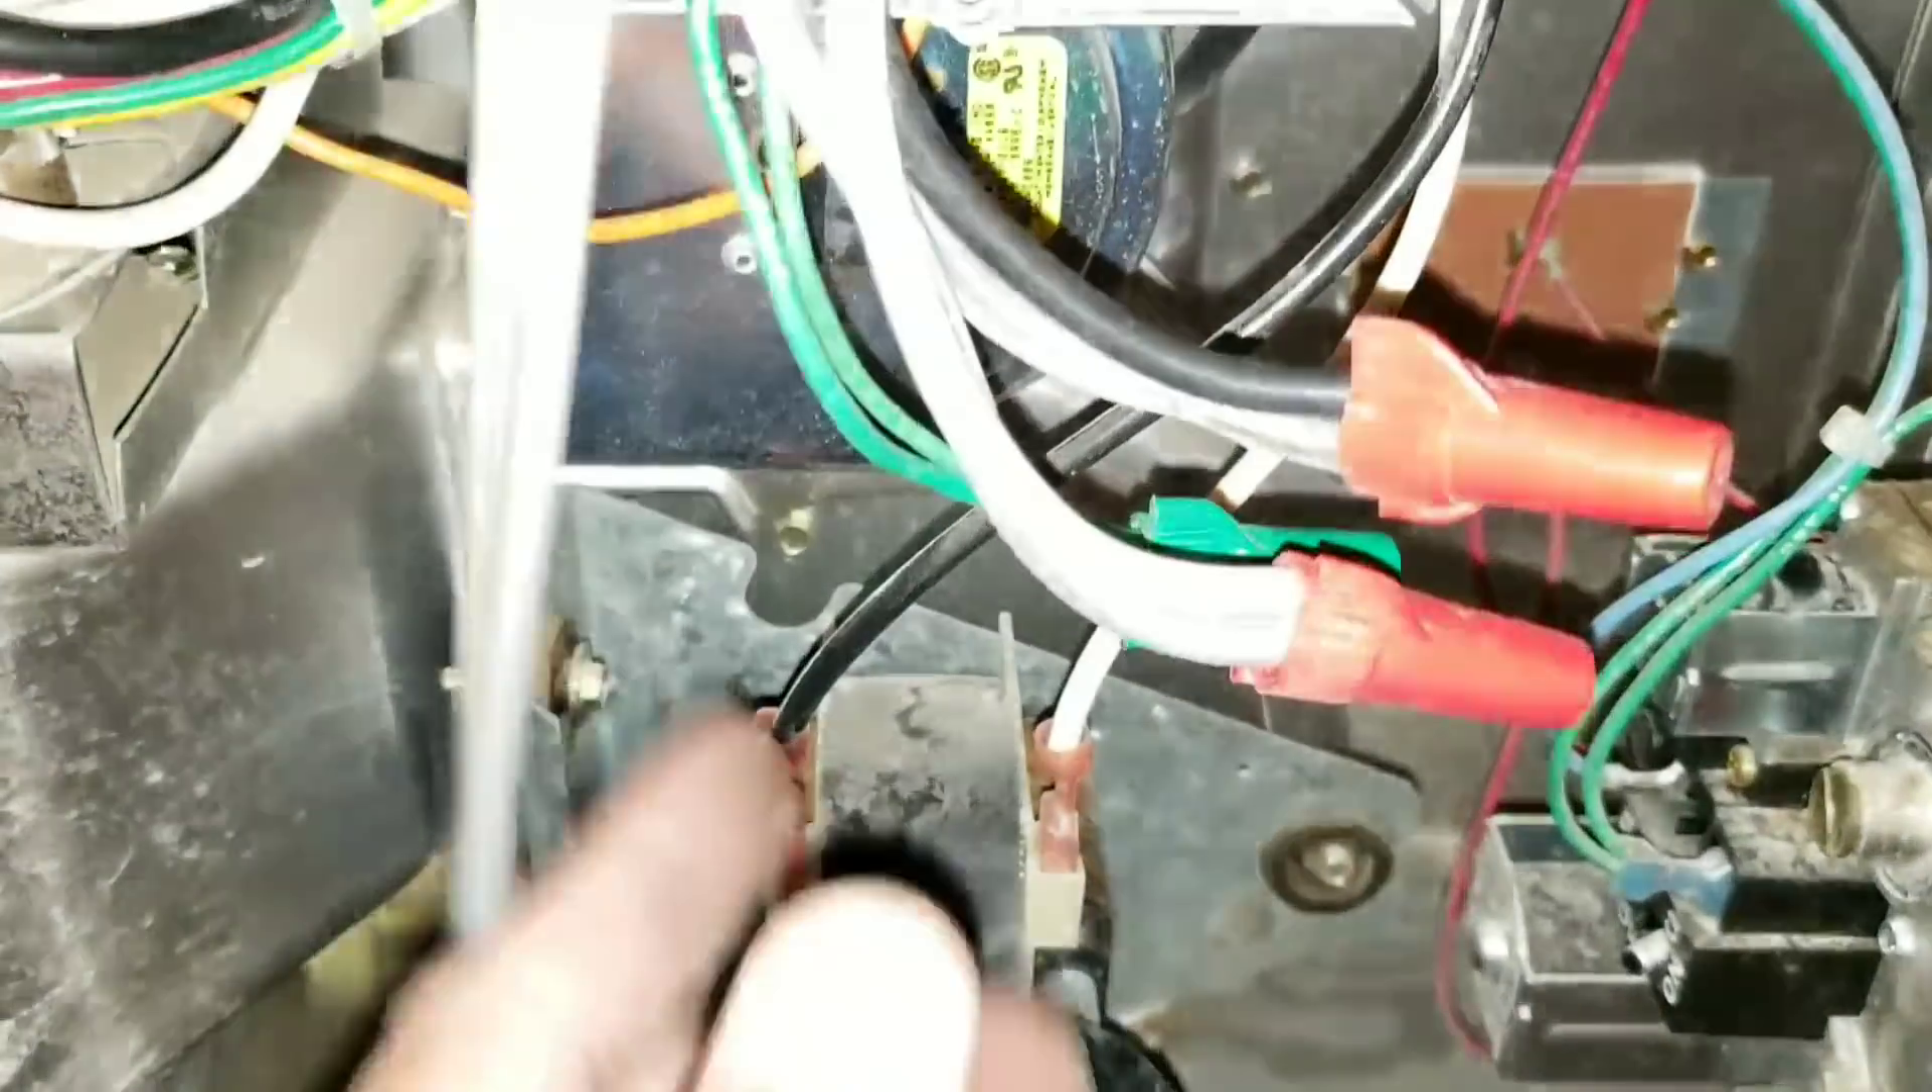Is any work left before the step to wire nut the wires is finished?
No.